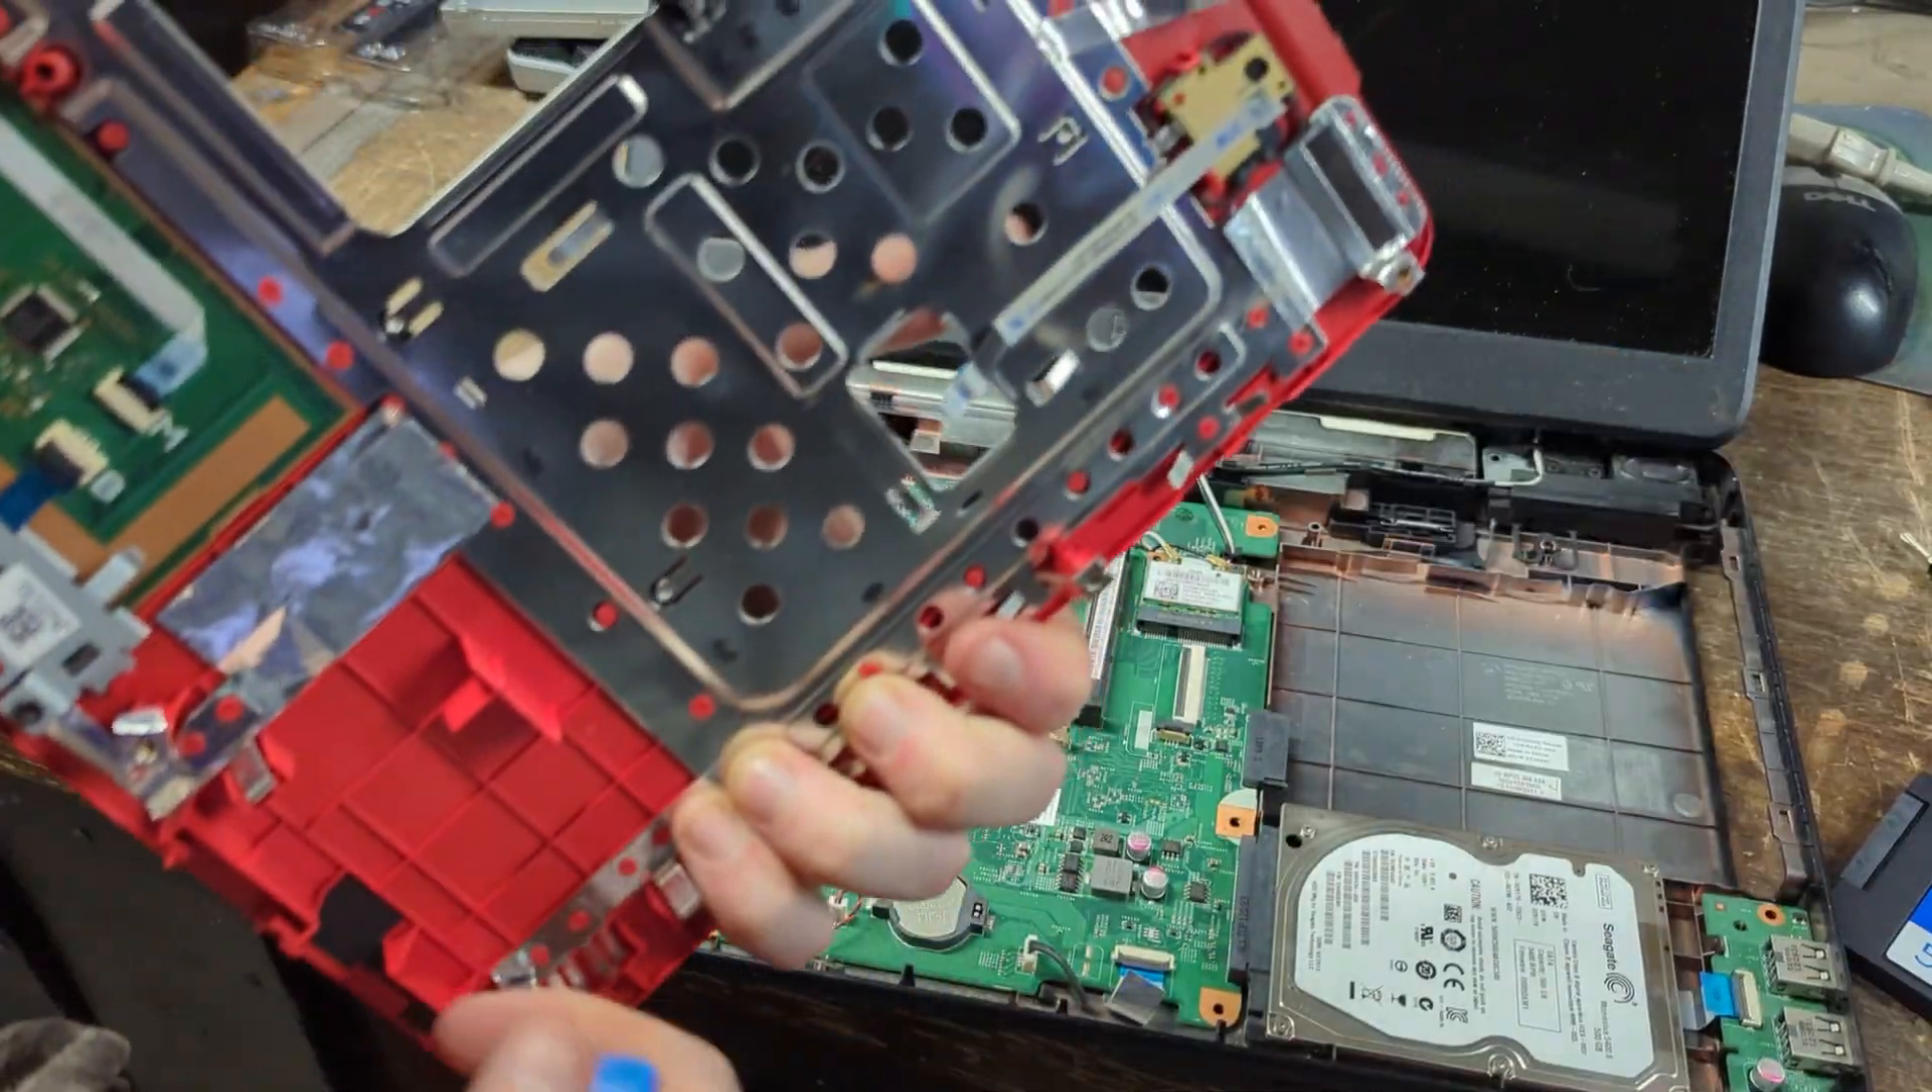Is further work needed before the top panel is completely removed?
No.